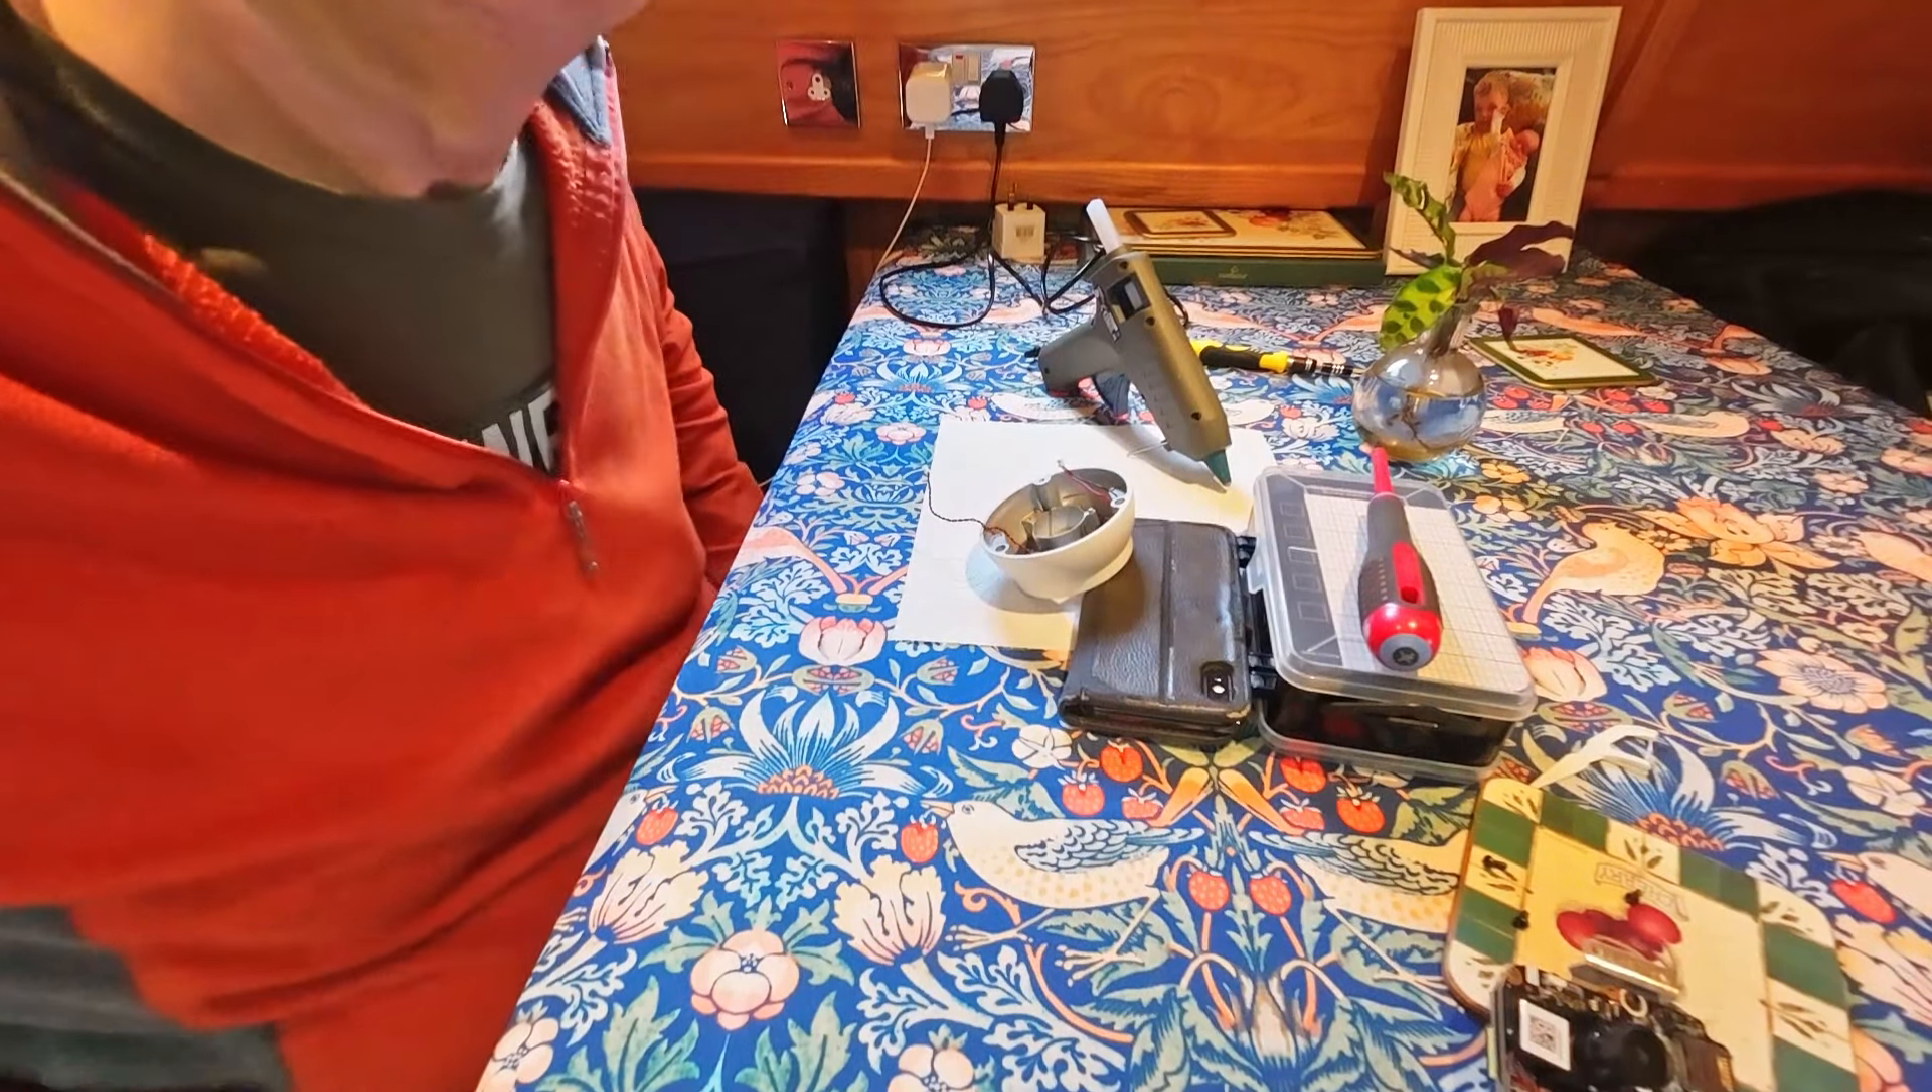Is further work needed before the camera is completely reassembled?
Yes.